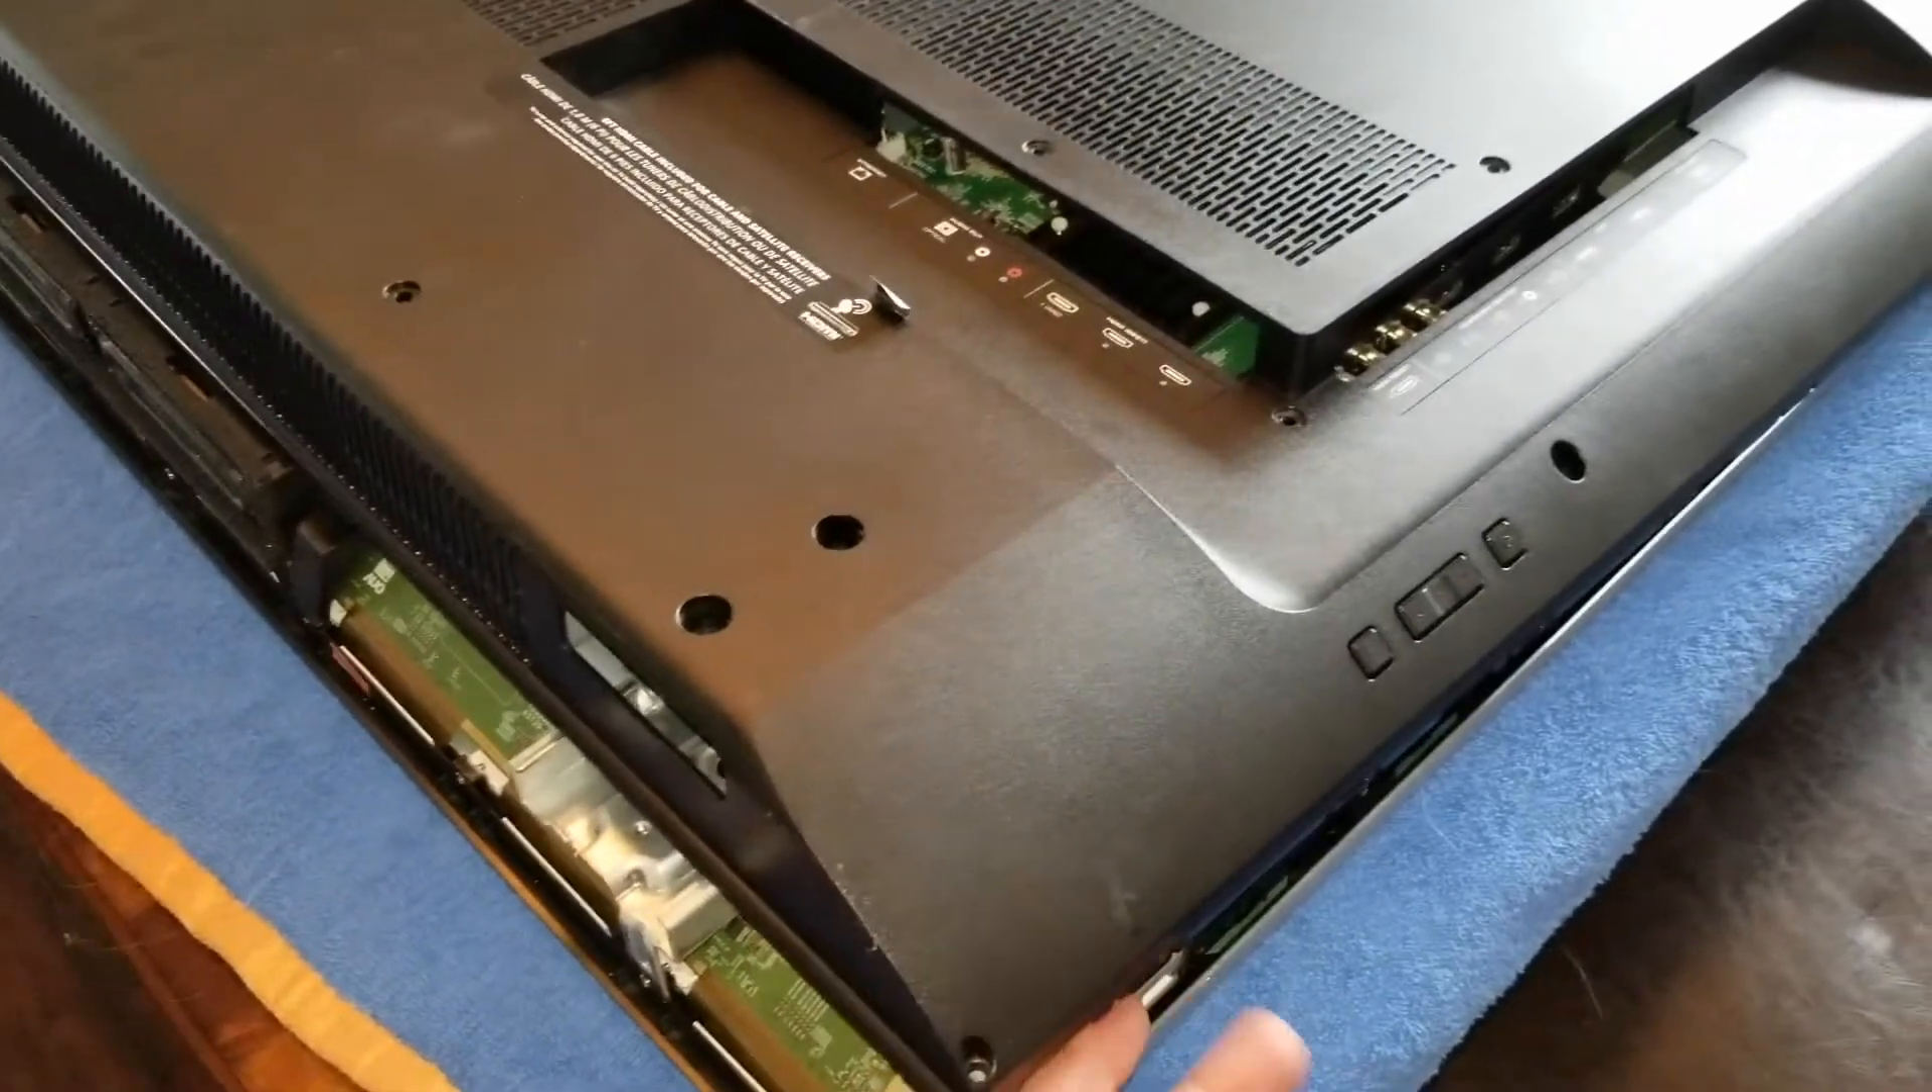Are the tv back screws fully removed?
Yes.